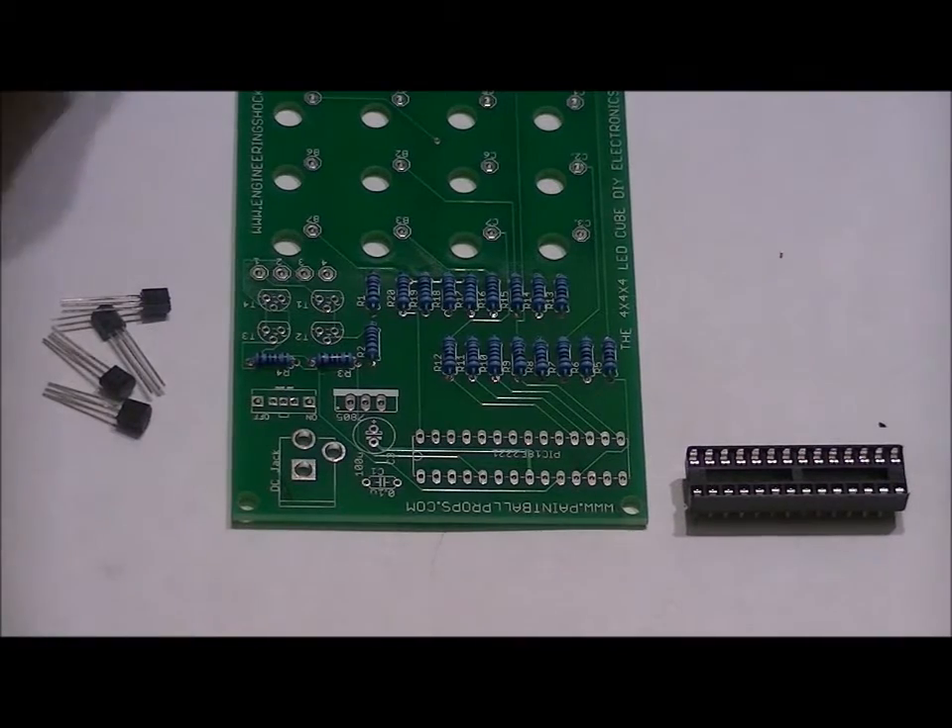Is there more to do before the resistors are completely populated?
No.